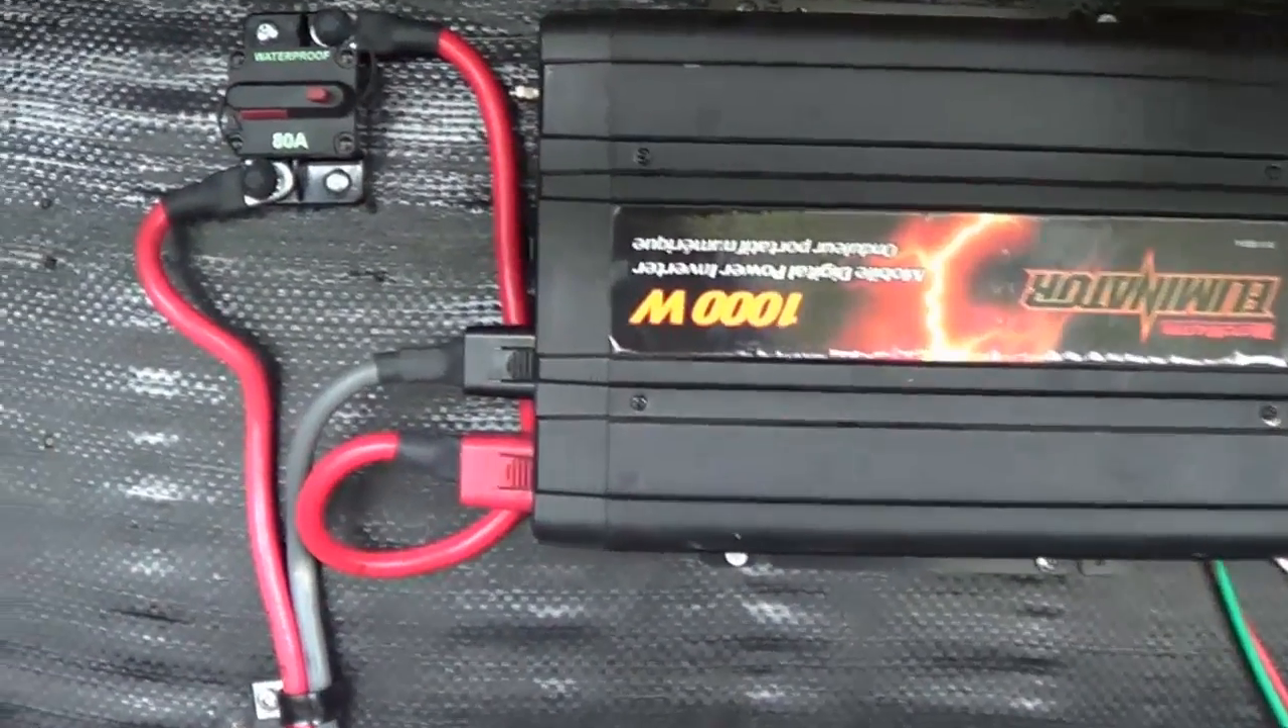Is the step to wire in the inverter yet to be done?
No.